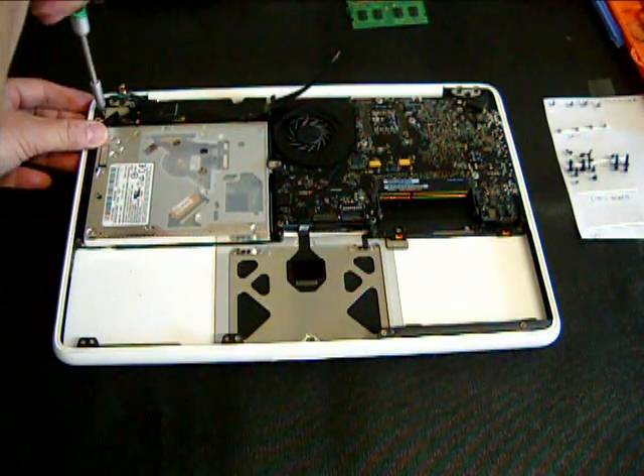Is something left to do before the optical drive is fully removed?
Yes.